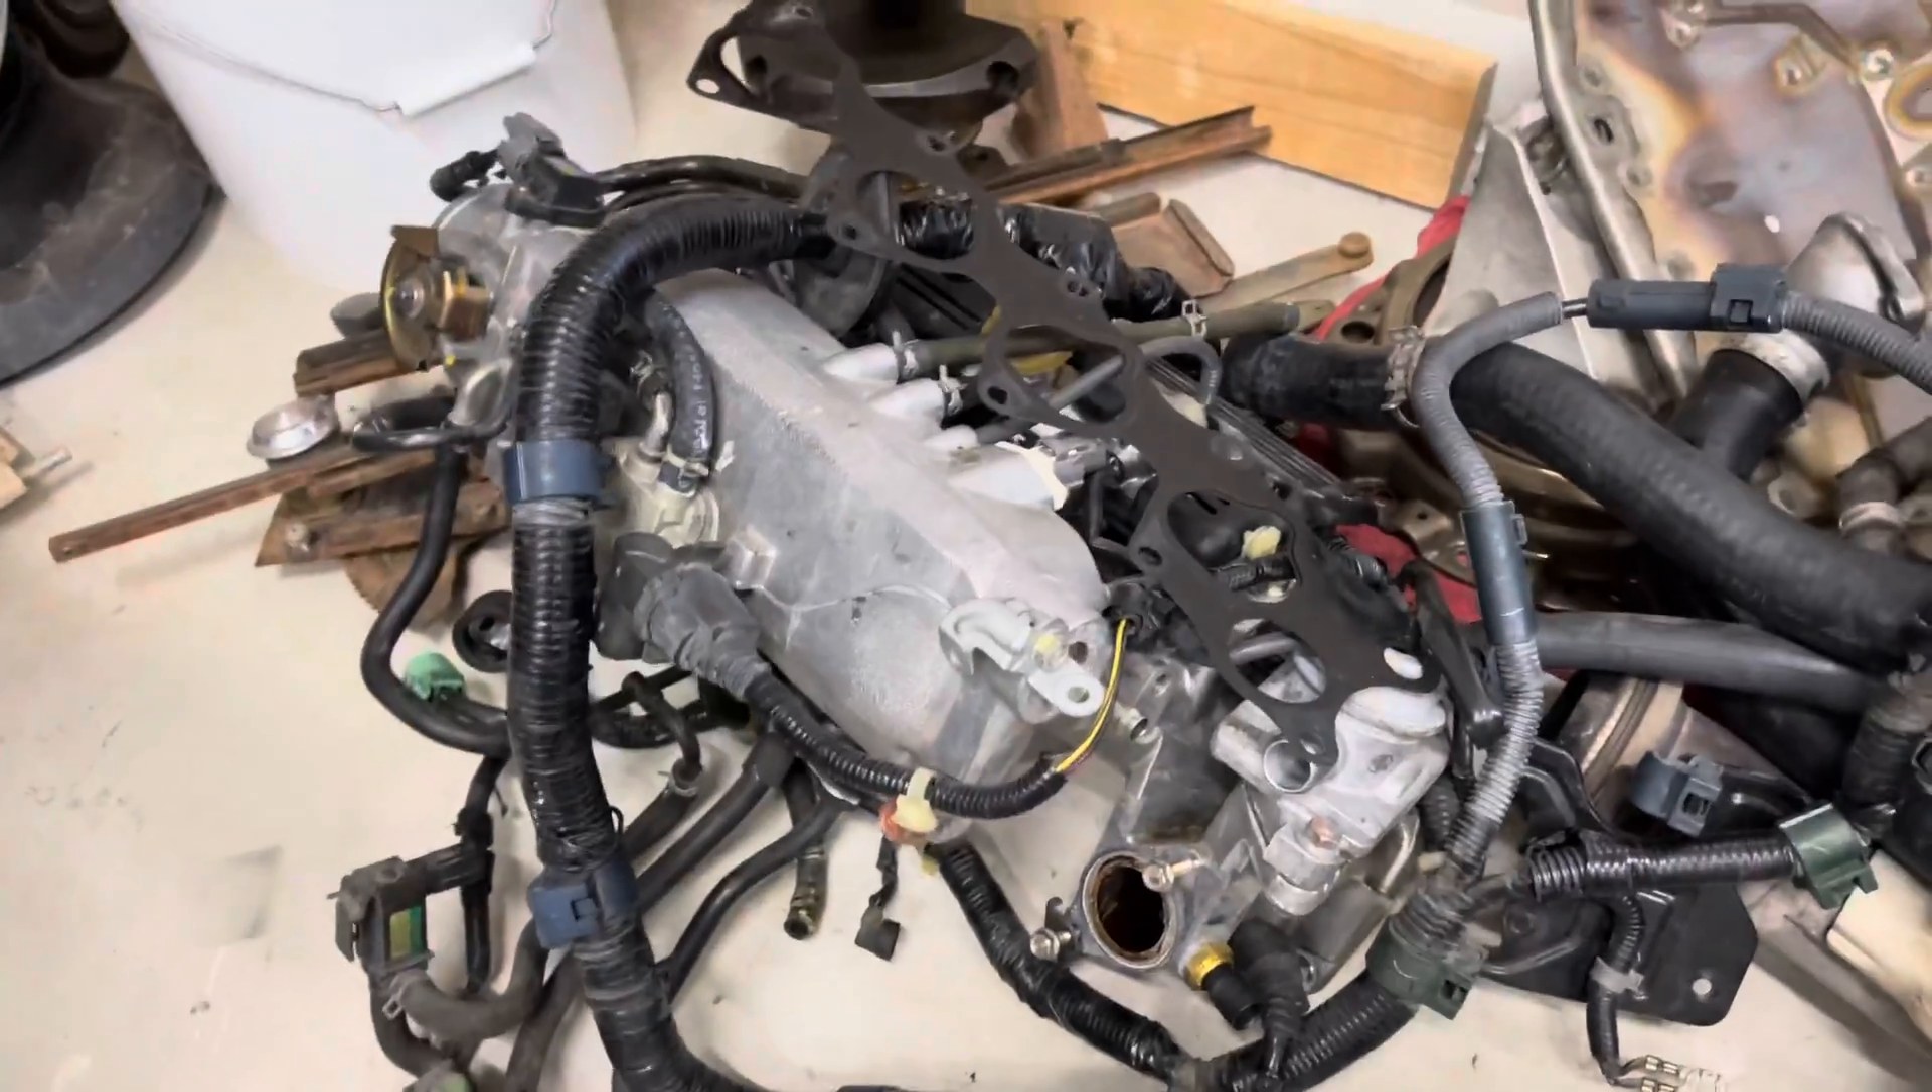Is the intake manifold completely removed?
Yes.